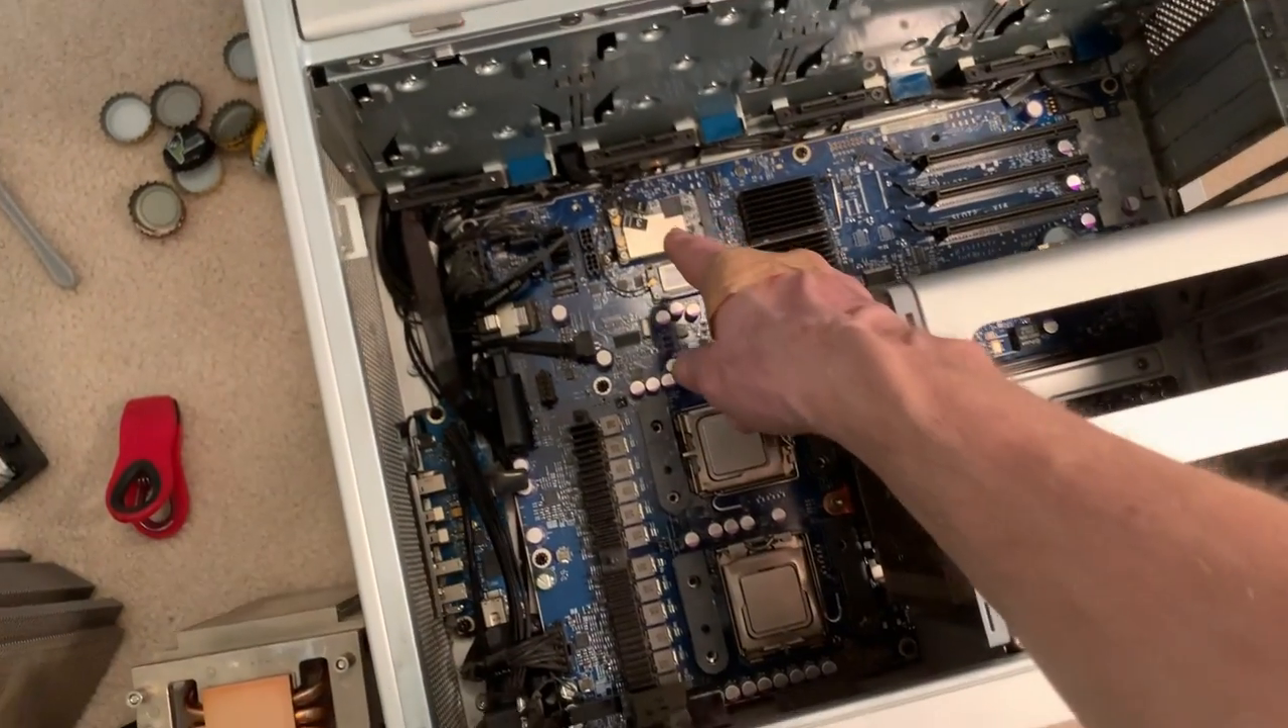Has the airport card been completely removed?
No.